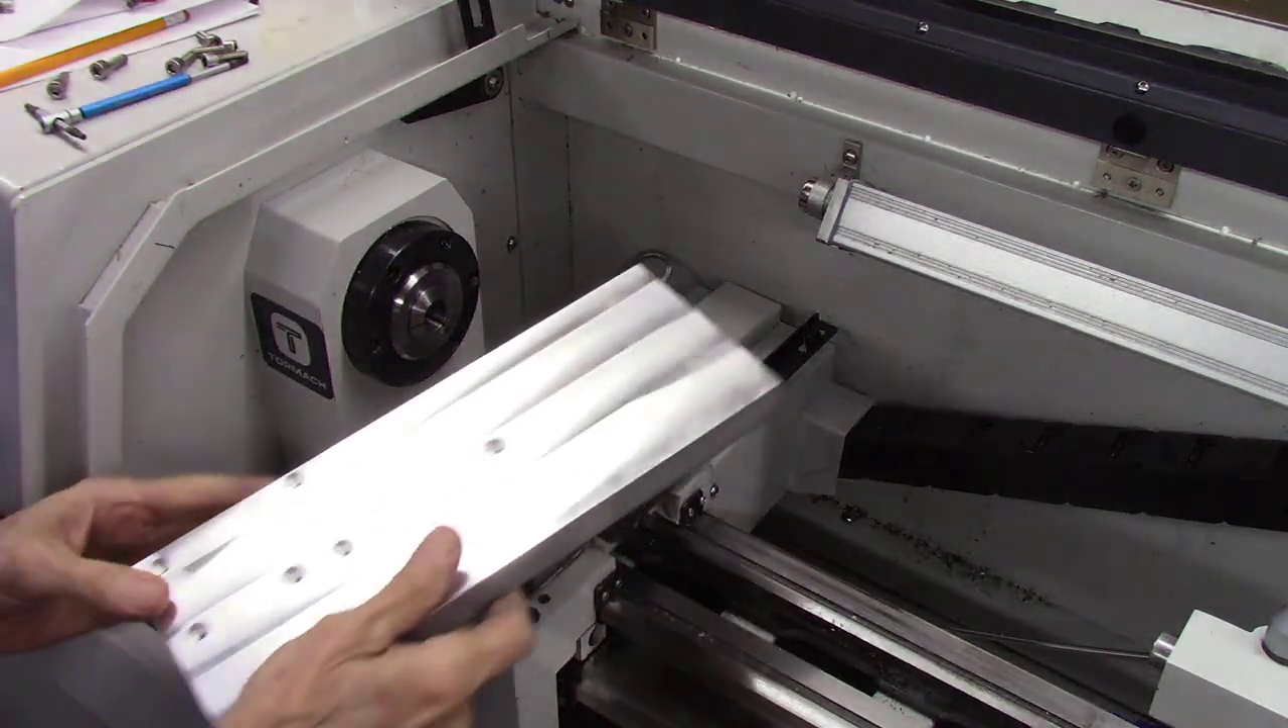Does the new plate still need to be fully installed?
Yes.